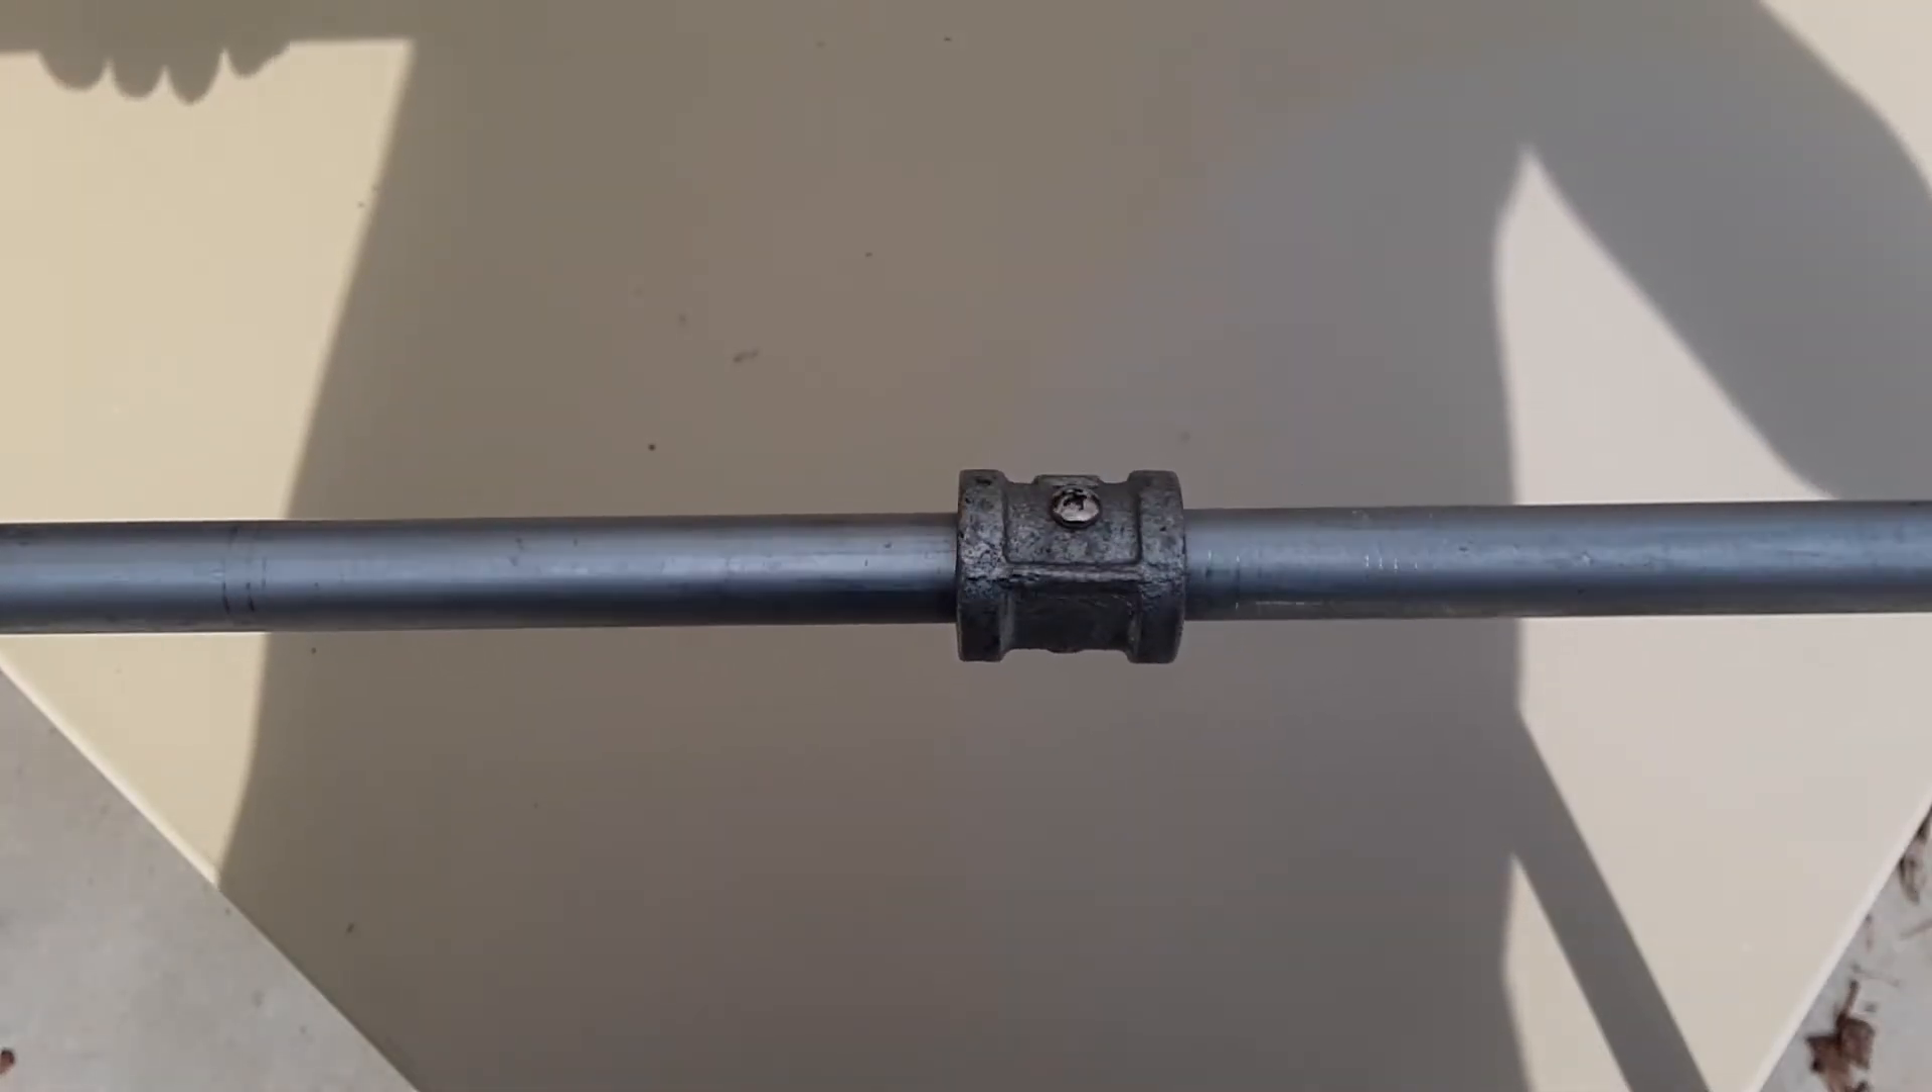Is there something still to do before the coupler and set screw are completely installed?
No.